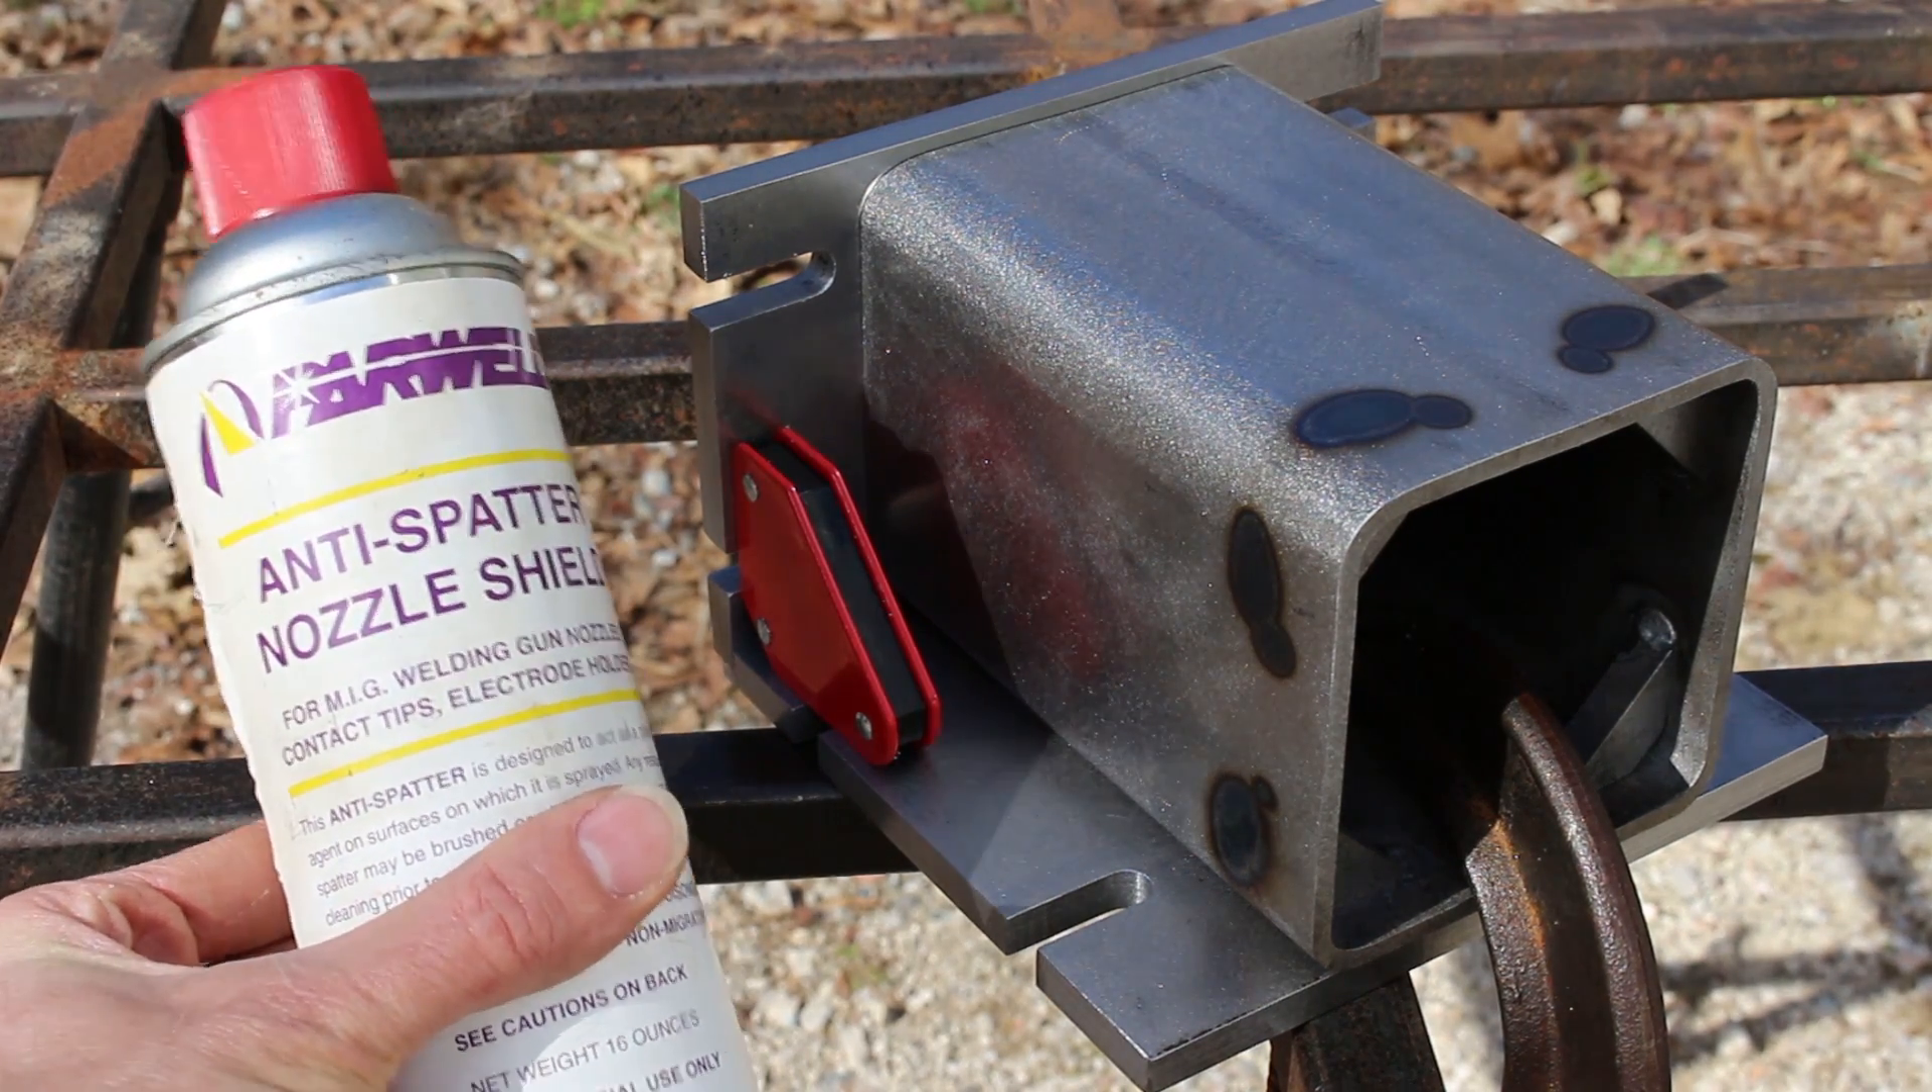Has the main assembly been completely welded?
No.